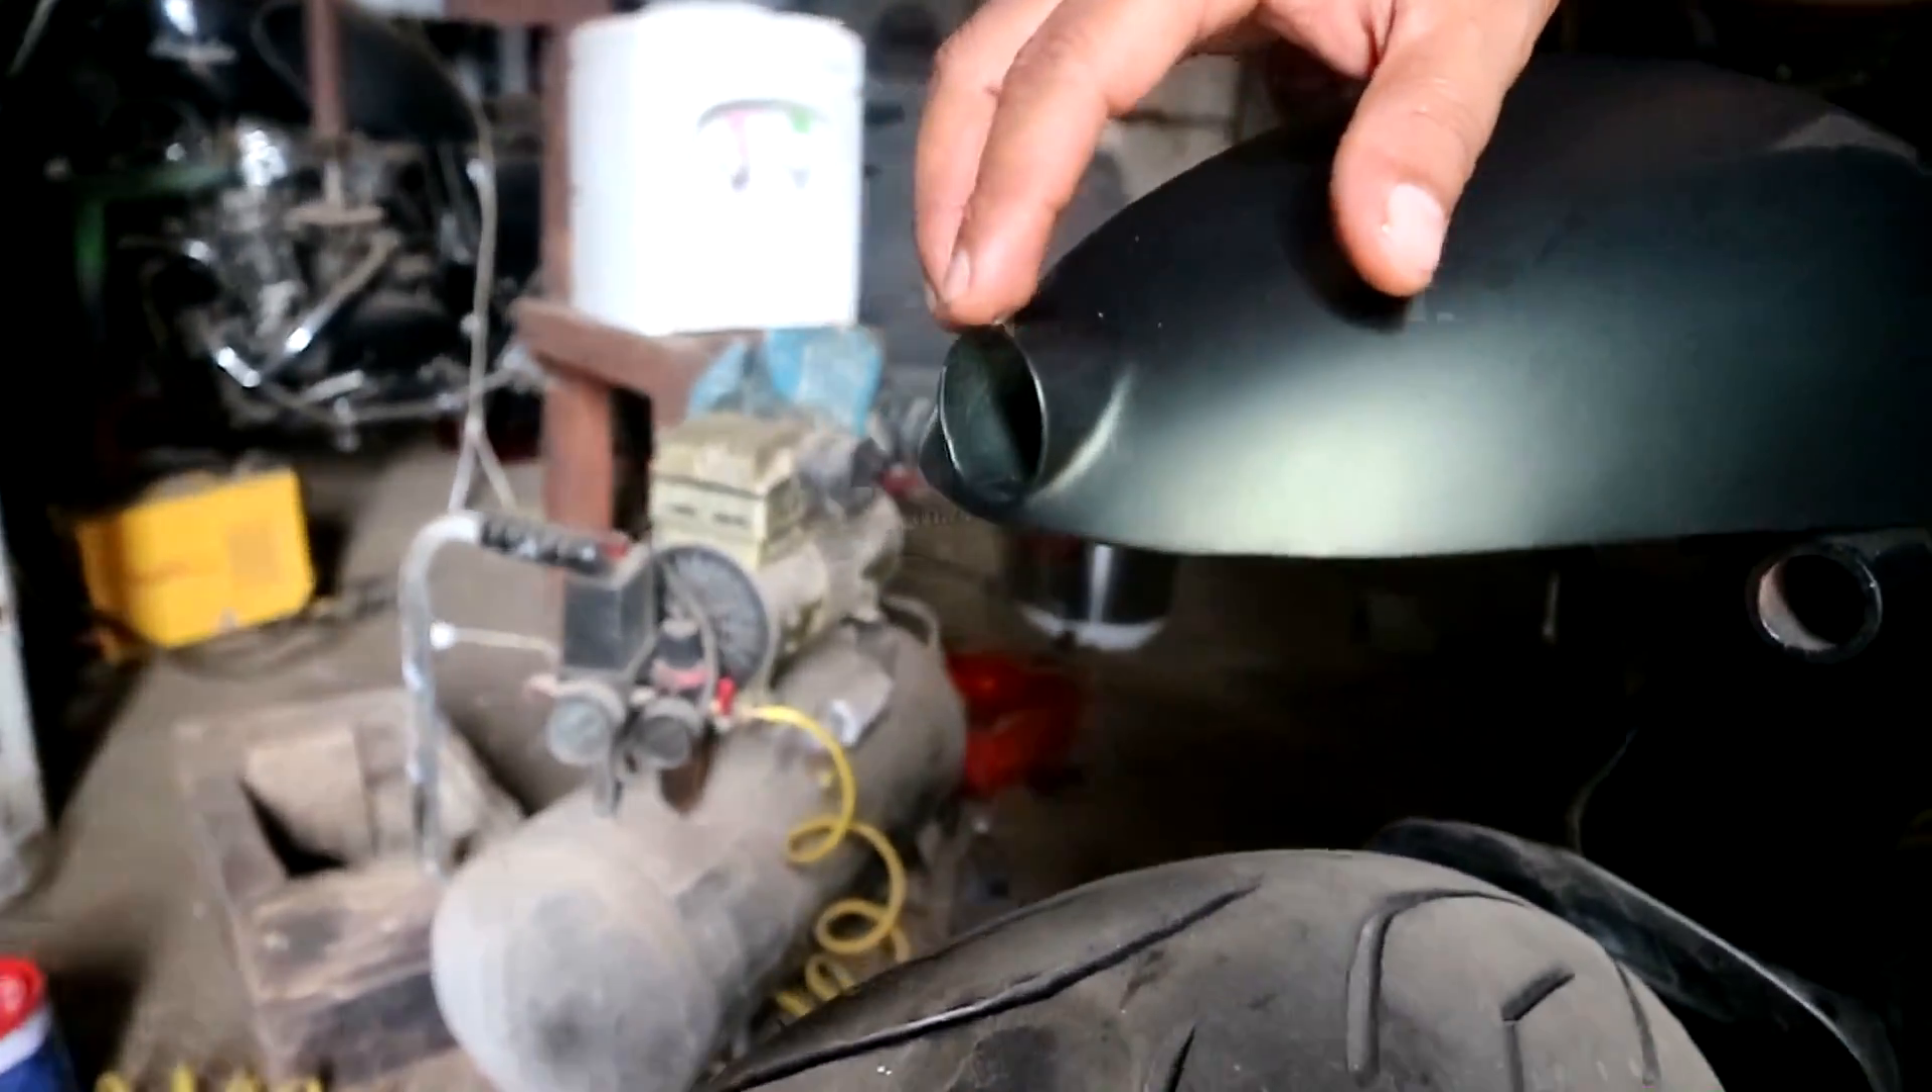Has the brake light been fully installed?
No.